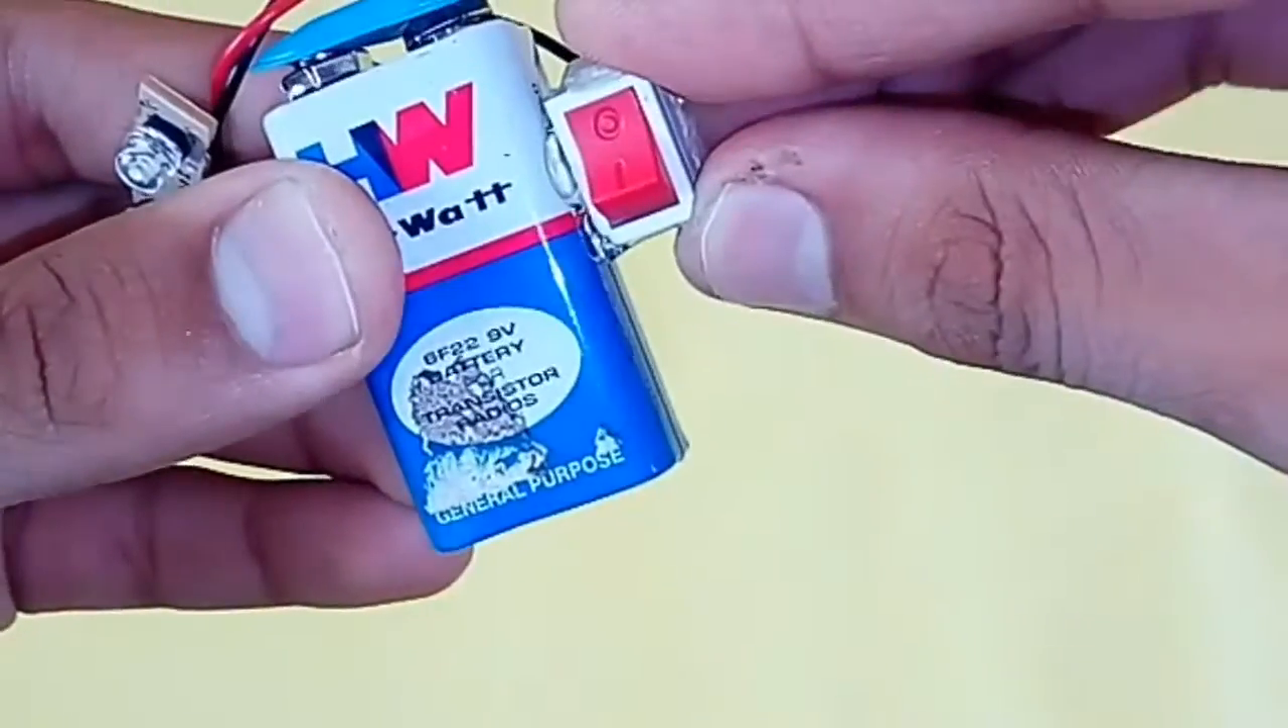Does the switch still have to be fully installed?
No.